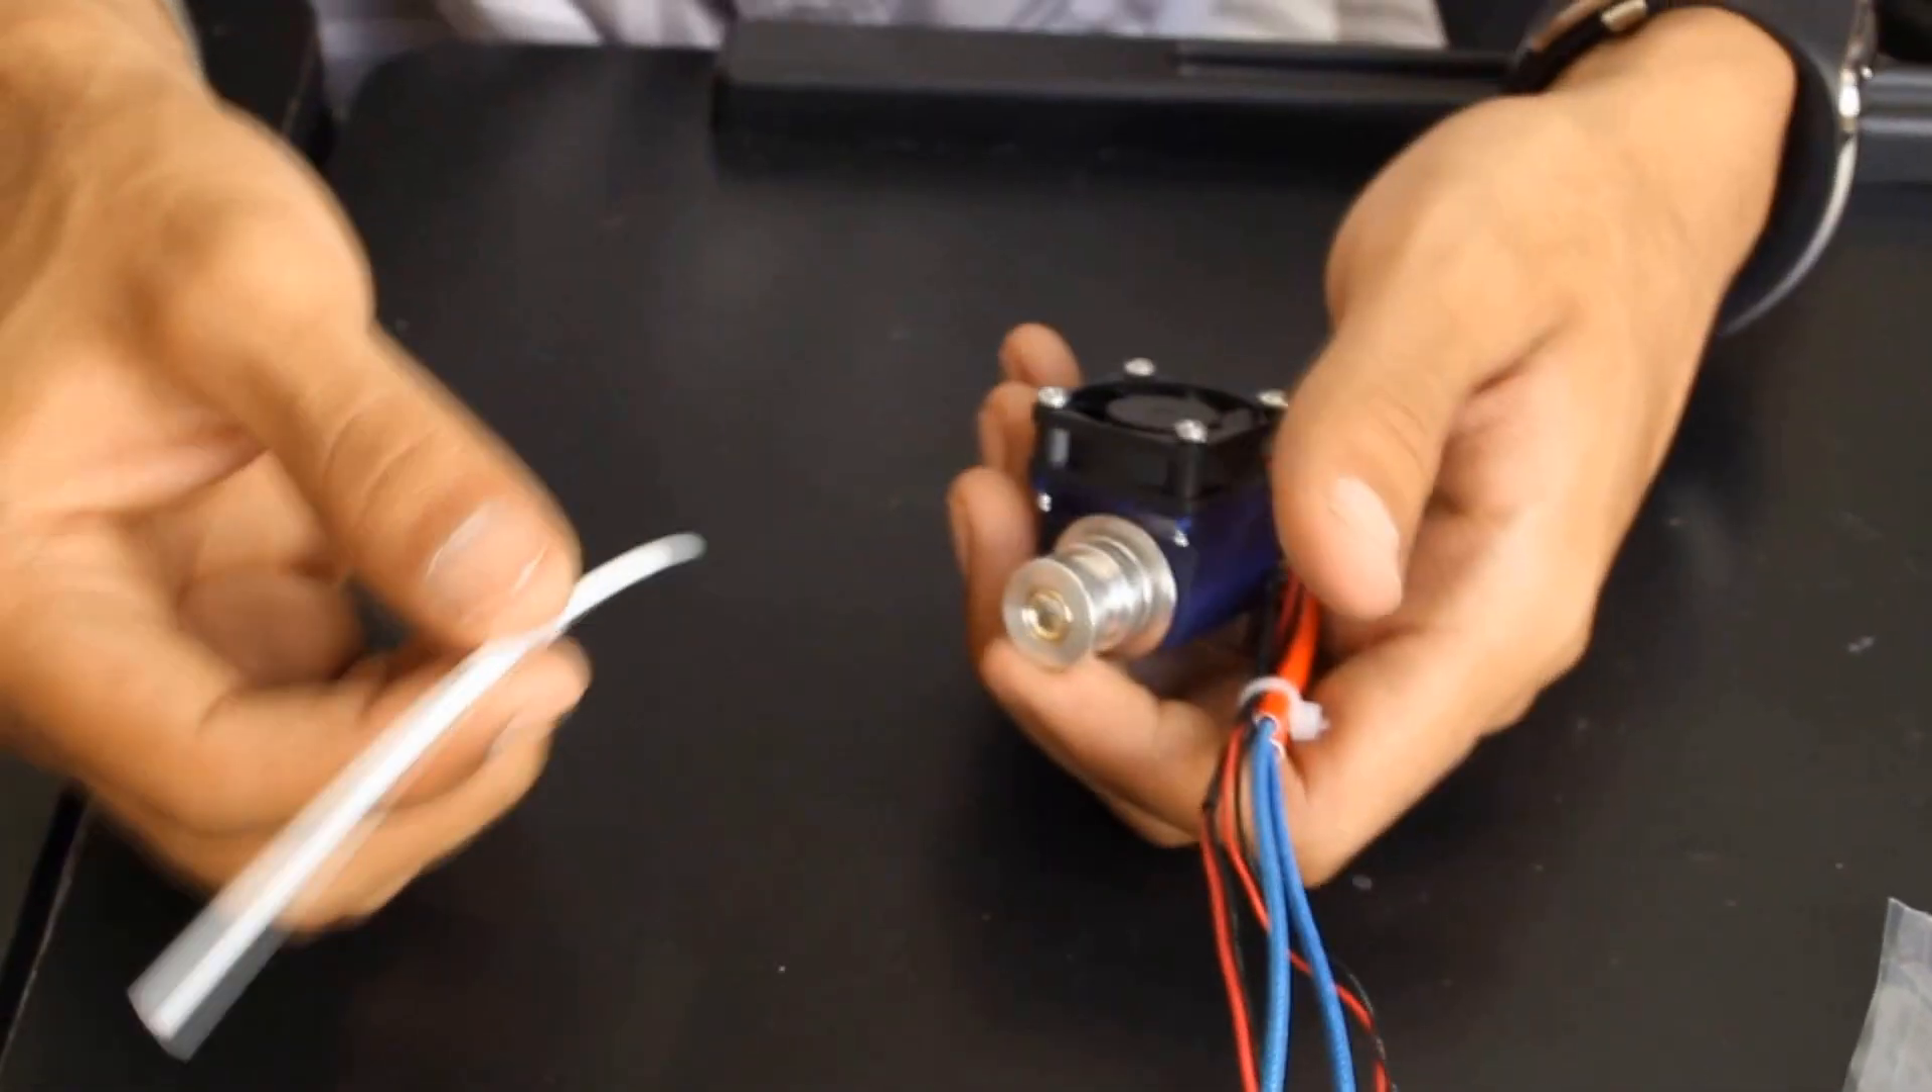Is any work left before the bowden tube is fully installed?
Yes.